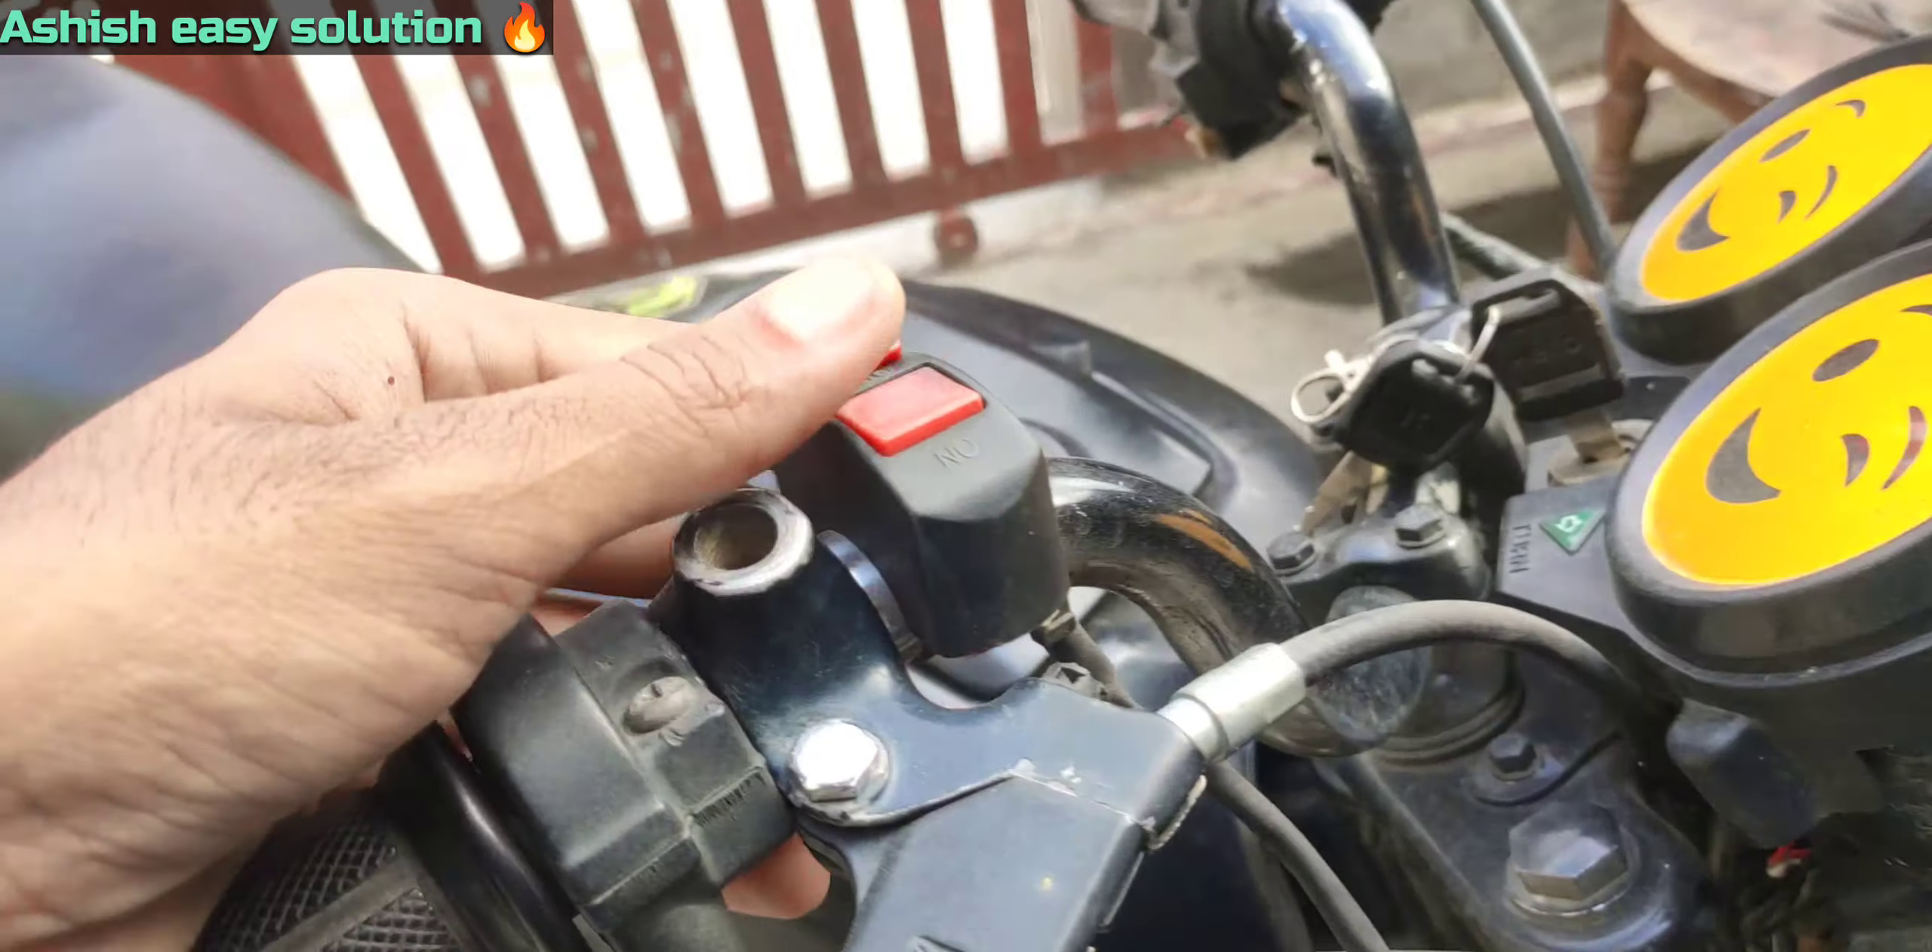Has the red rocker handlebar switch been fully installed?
Yes.